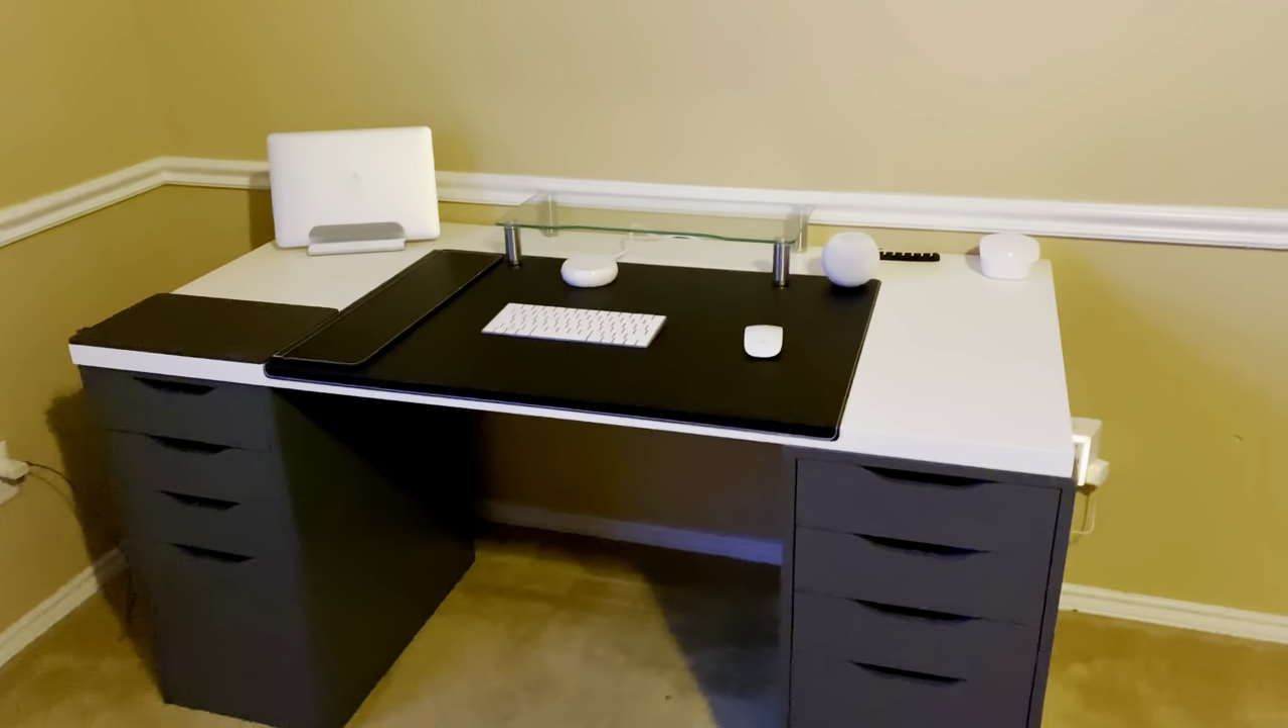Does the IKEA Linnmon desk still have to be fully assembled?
No.